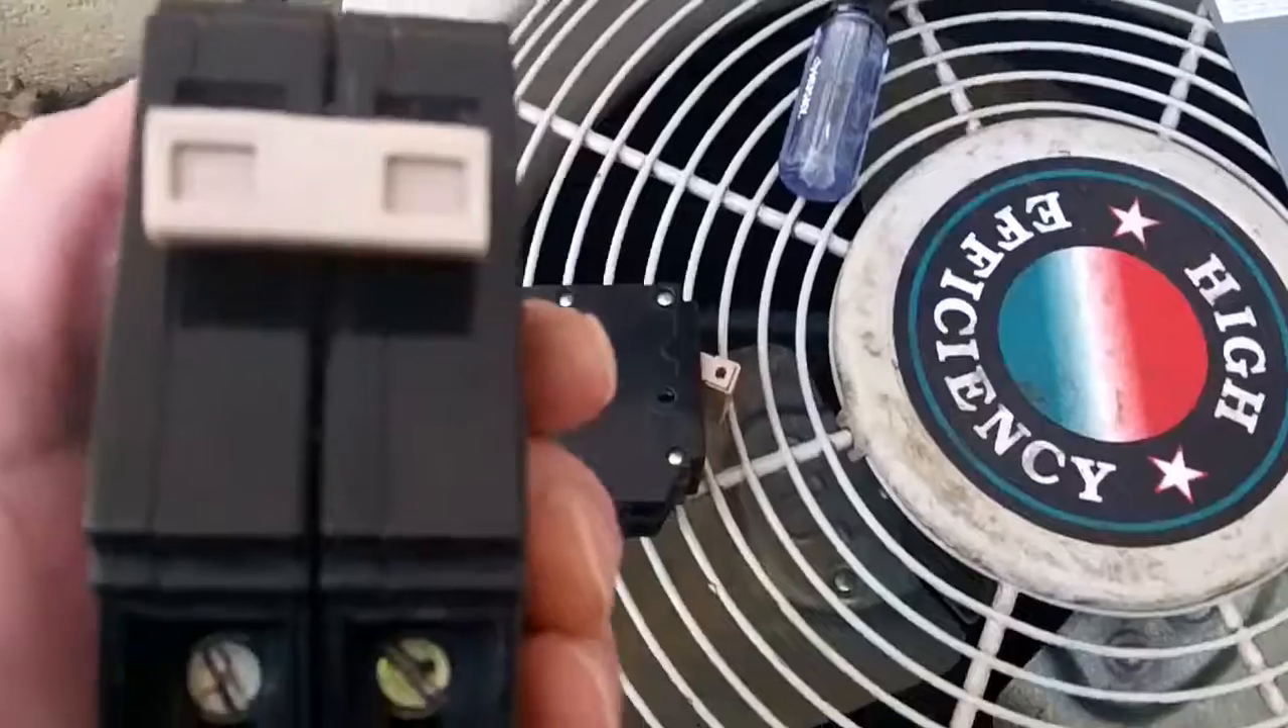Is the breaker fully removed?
Yes.